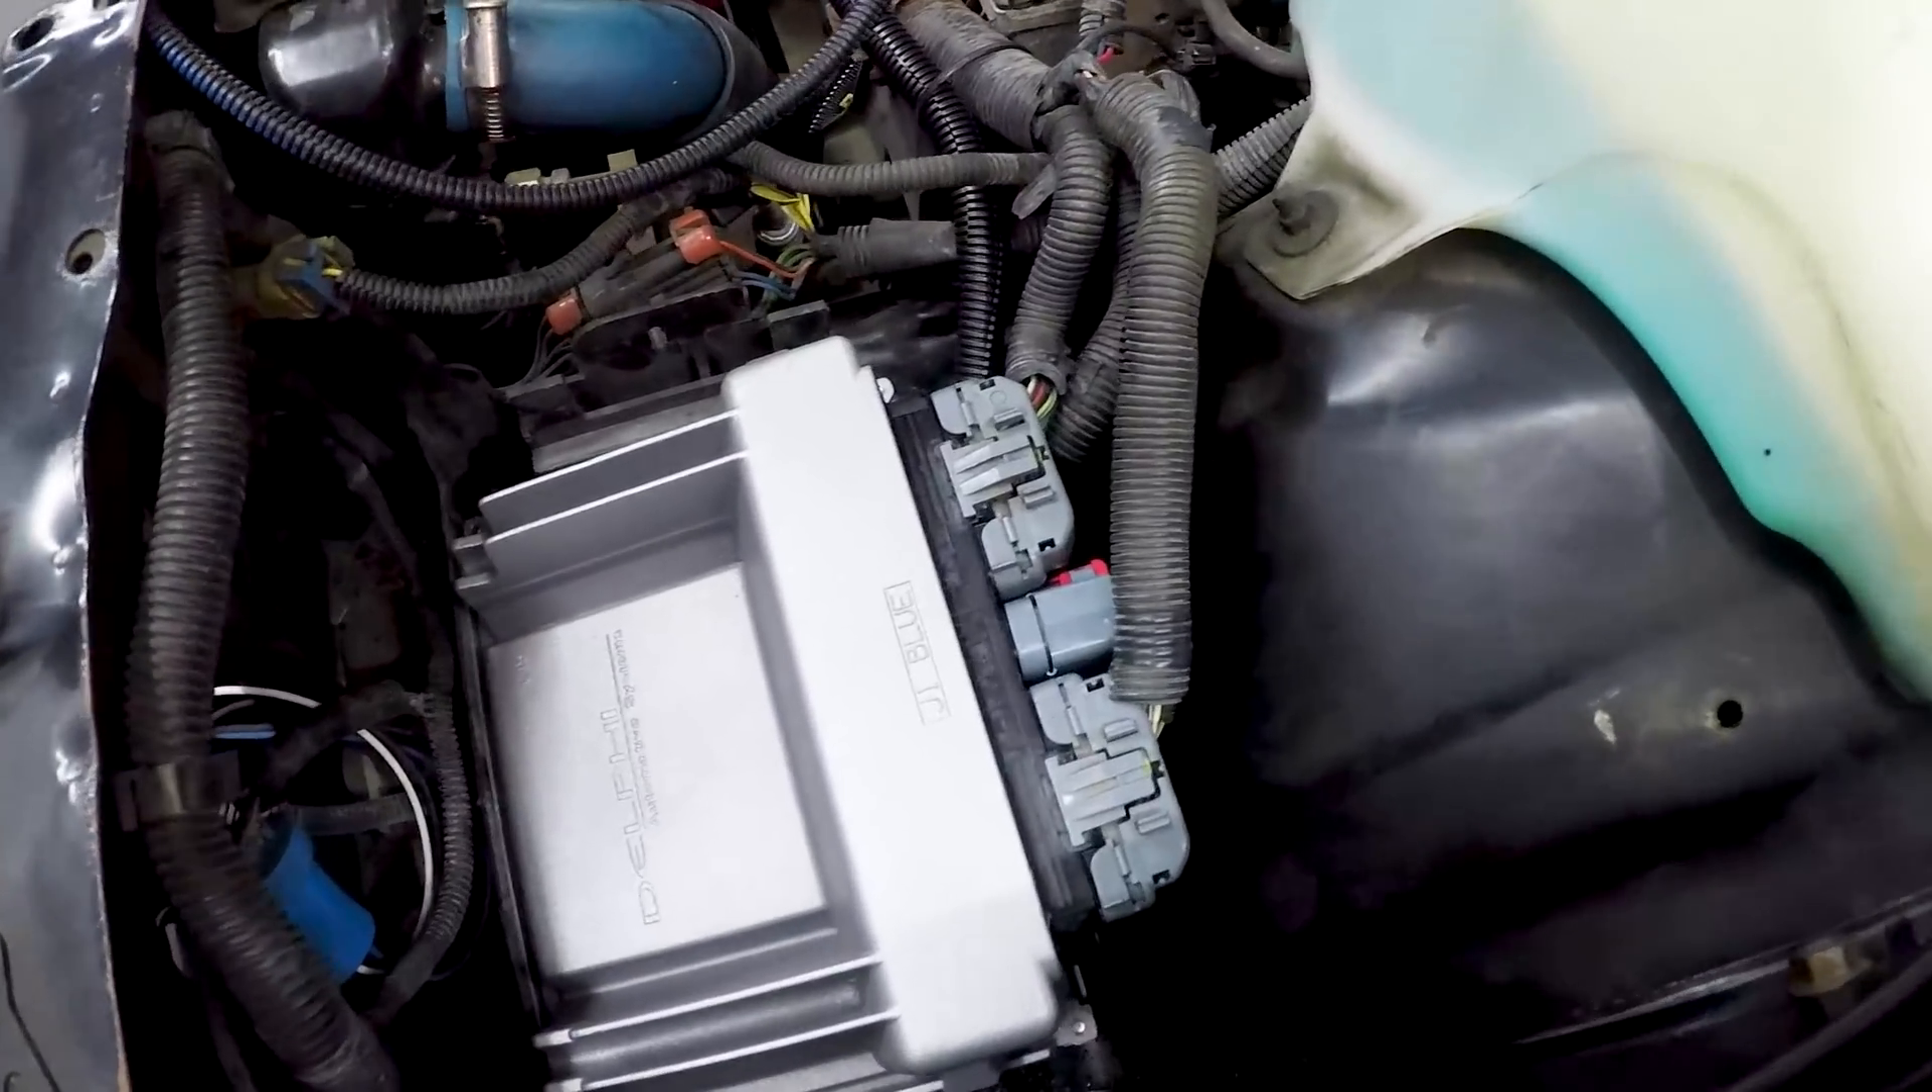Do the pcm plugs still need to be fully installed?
No.